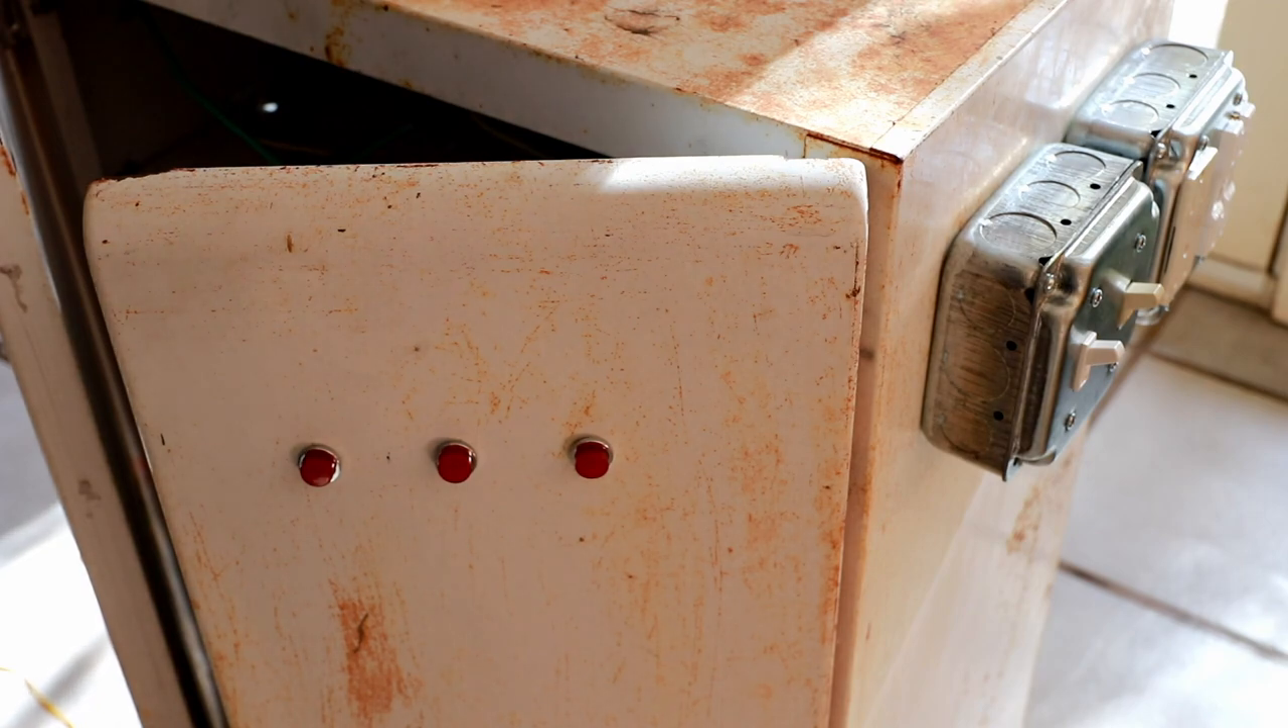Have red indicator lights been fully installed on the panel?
Yes.